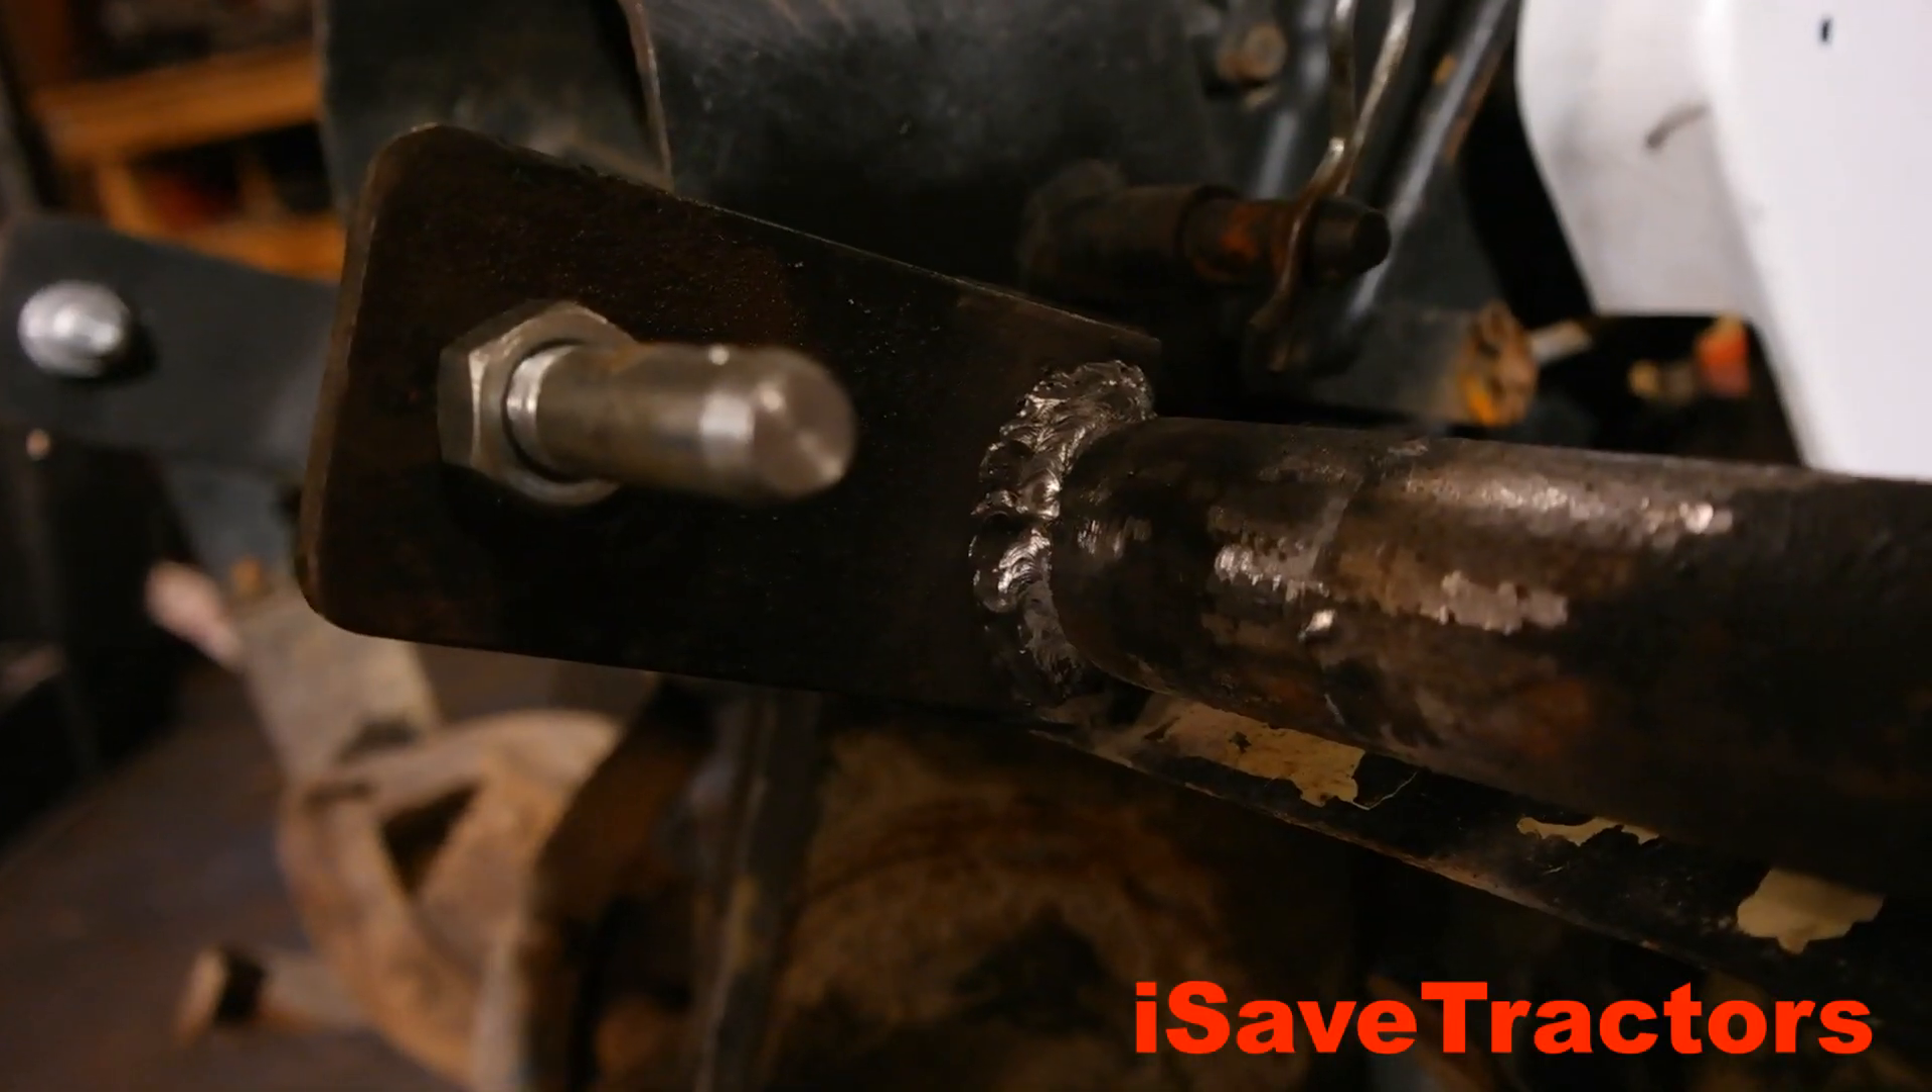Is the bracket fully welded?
Yes.